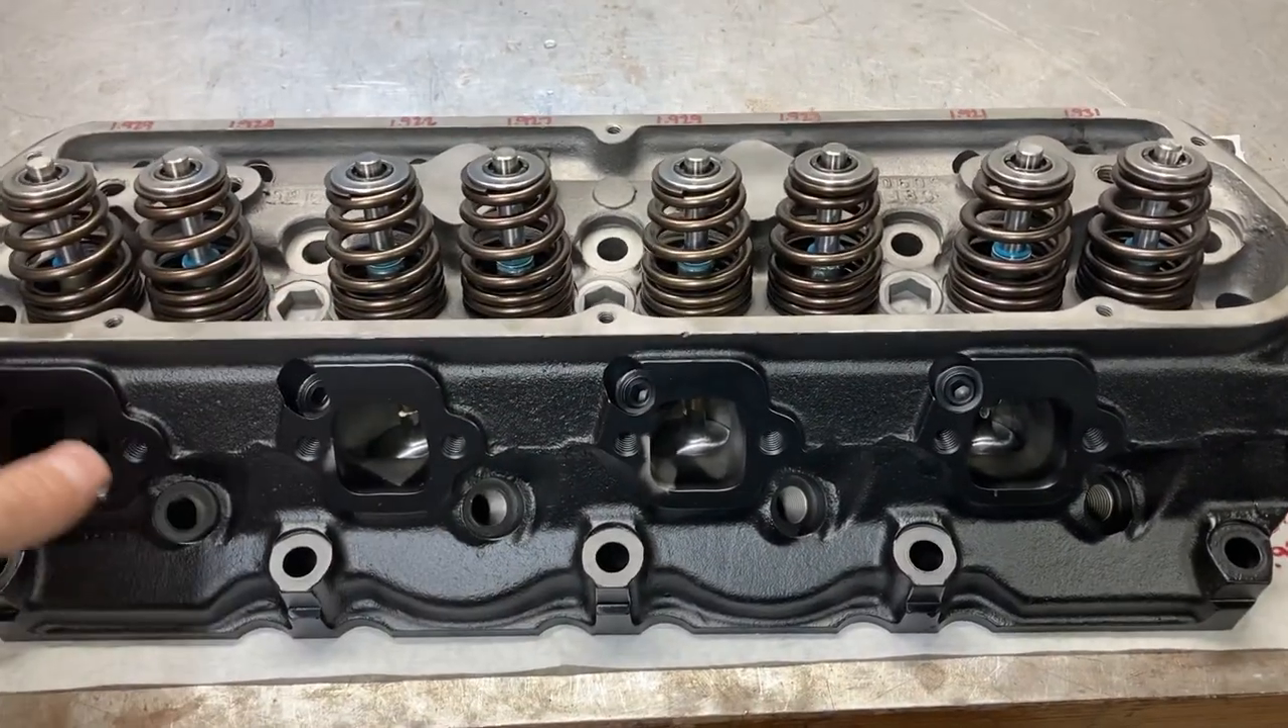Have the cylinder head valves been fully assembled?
Yes.